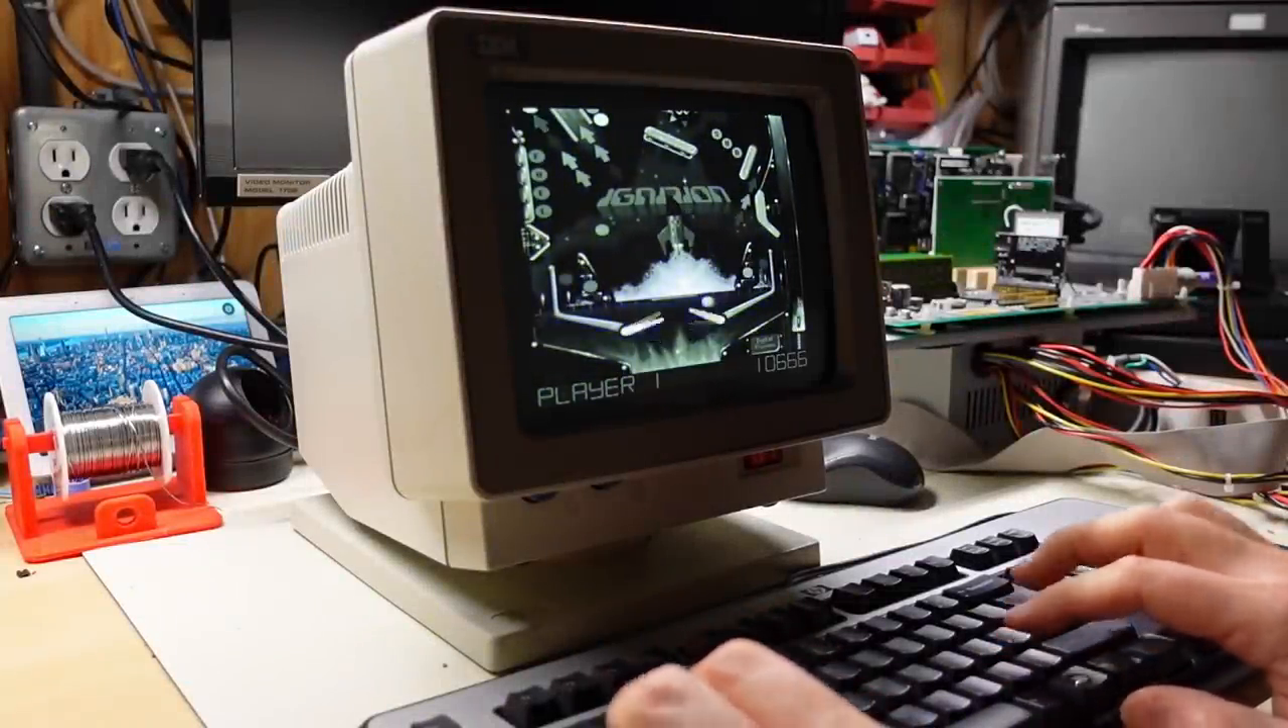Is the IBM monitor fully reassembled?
Yes.